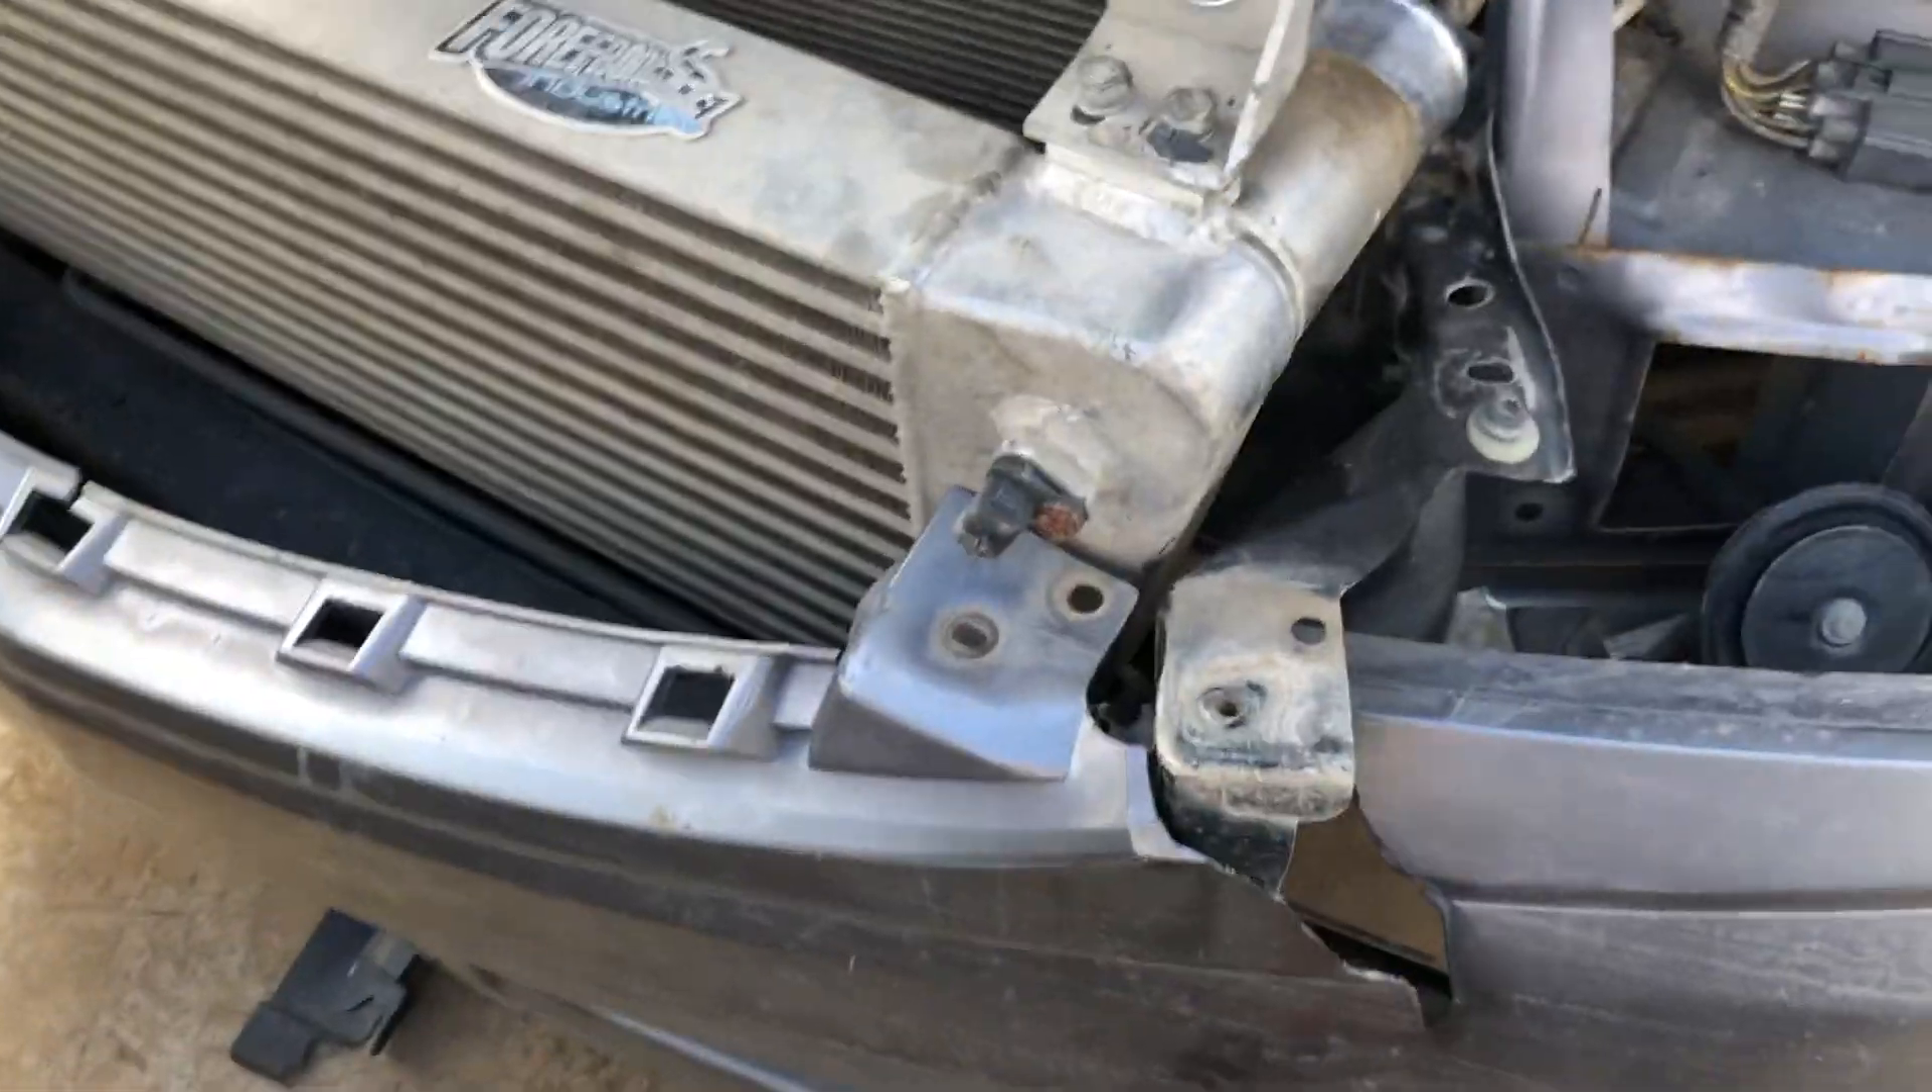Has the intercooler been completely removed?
No.